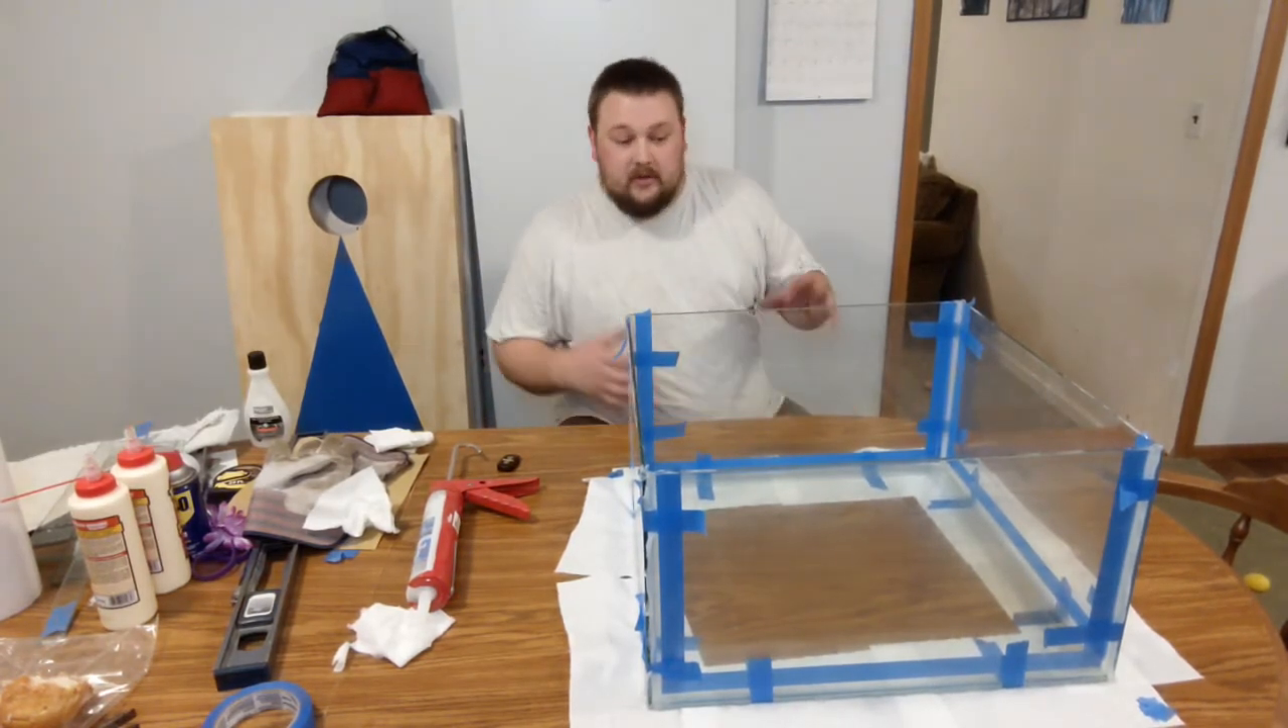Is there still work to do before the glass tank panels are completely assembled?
No.